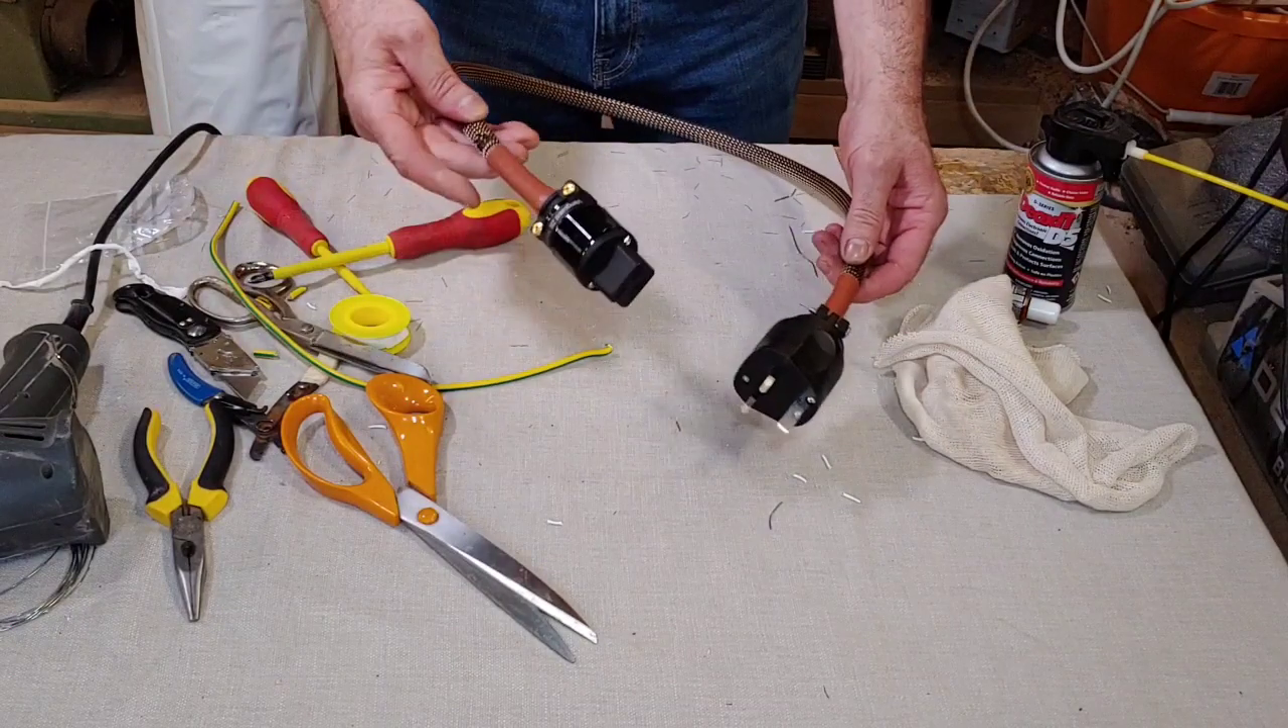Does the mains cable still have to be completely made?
No.